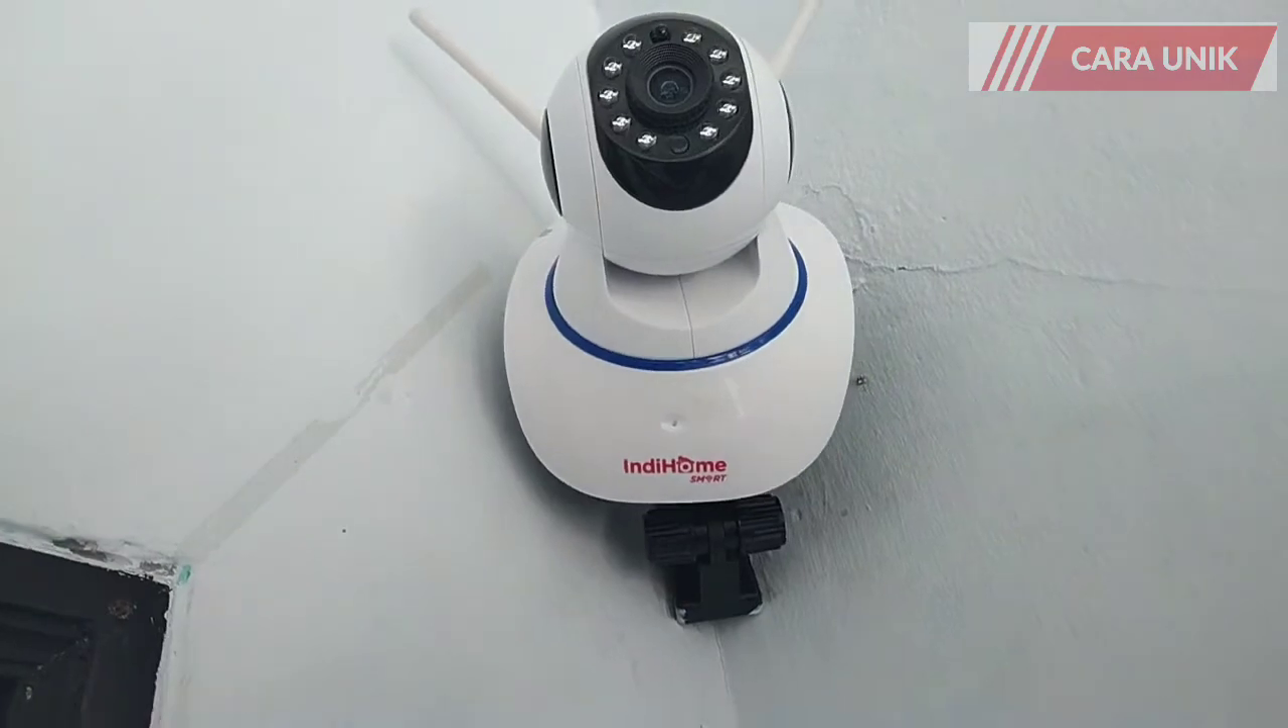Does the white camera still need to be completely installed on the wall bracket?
No.